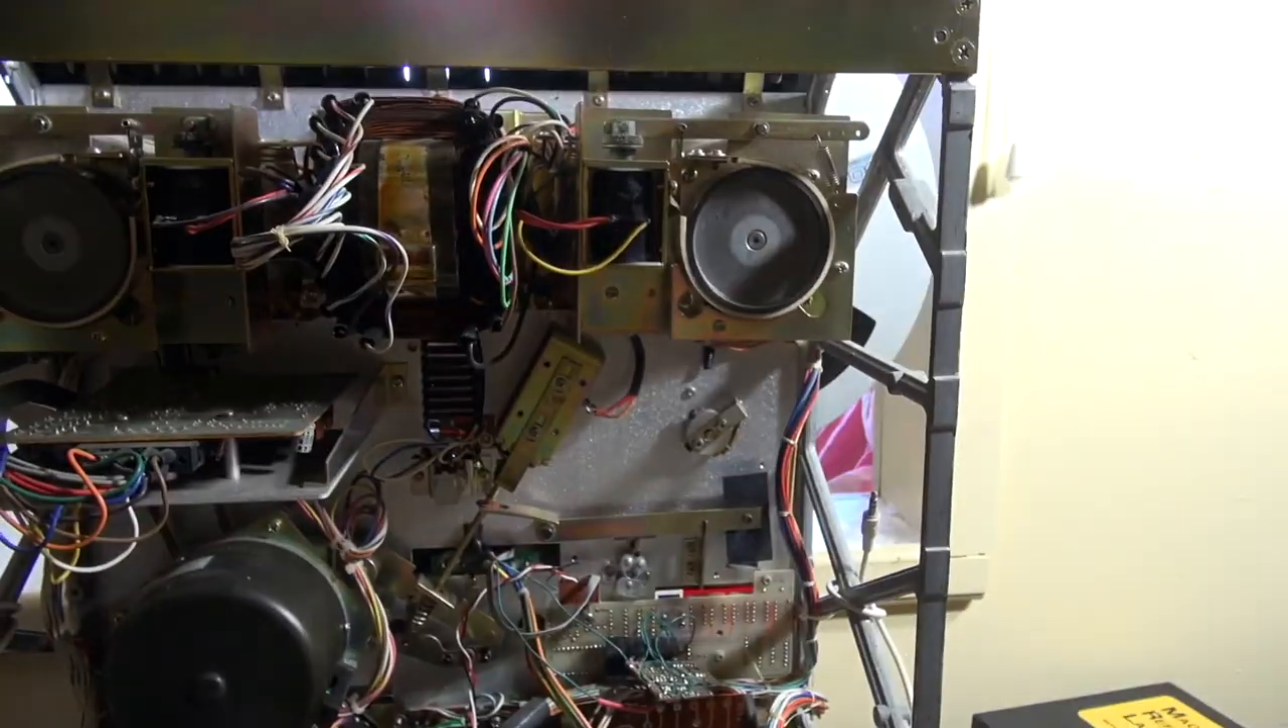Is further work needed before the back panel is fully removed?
No.